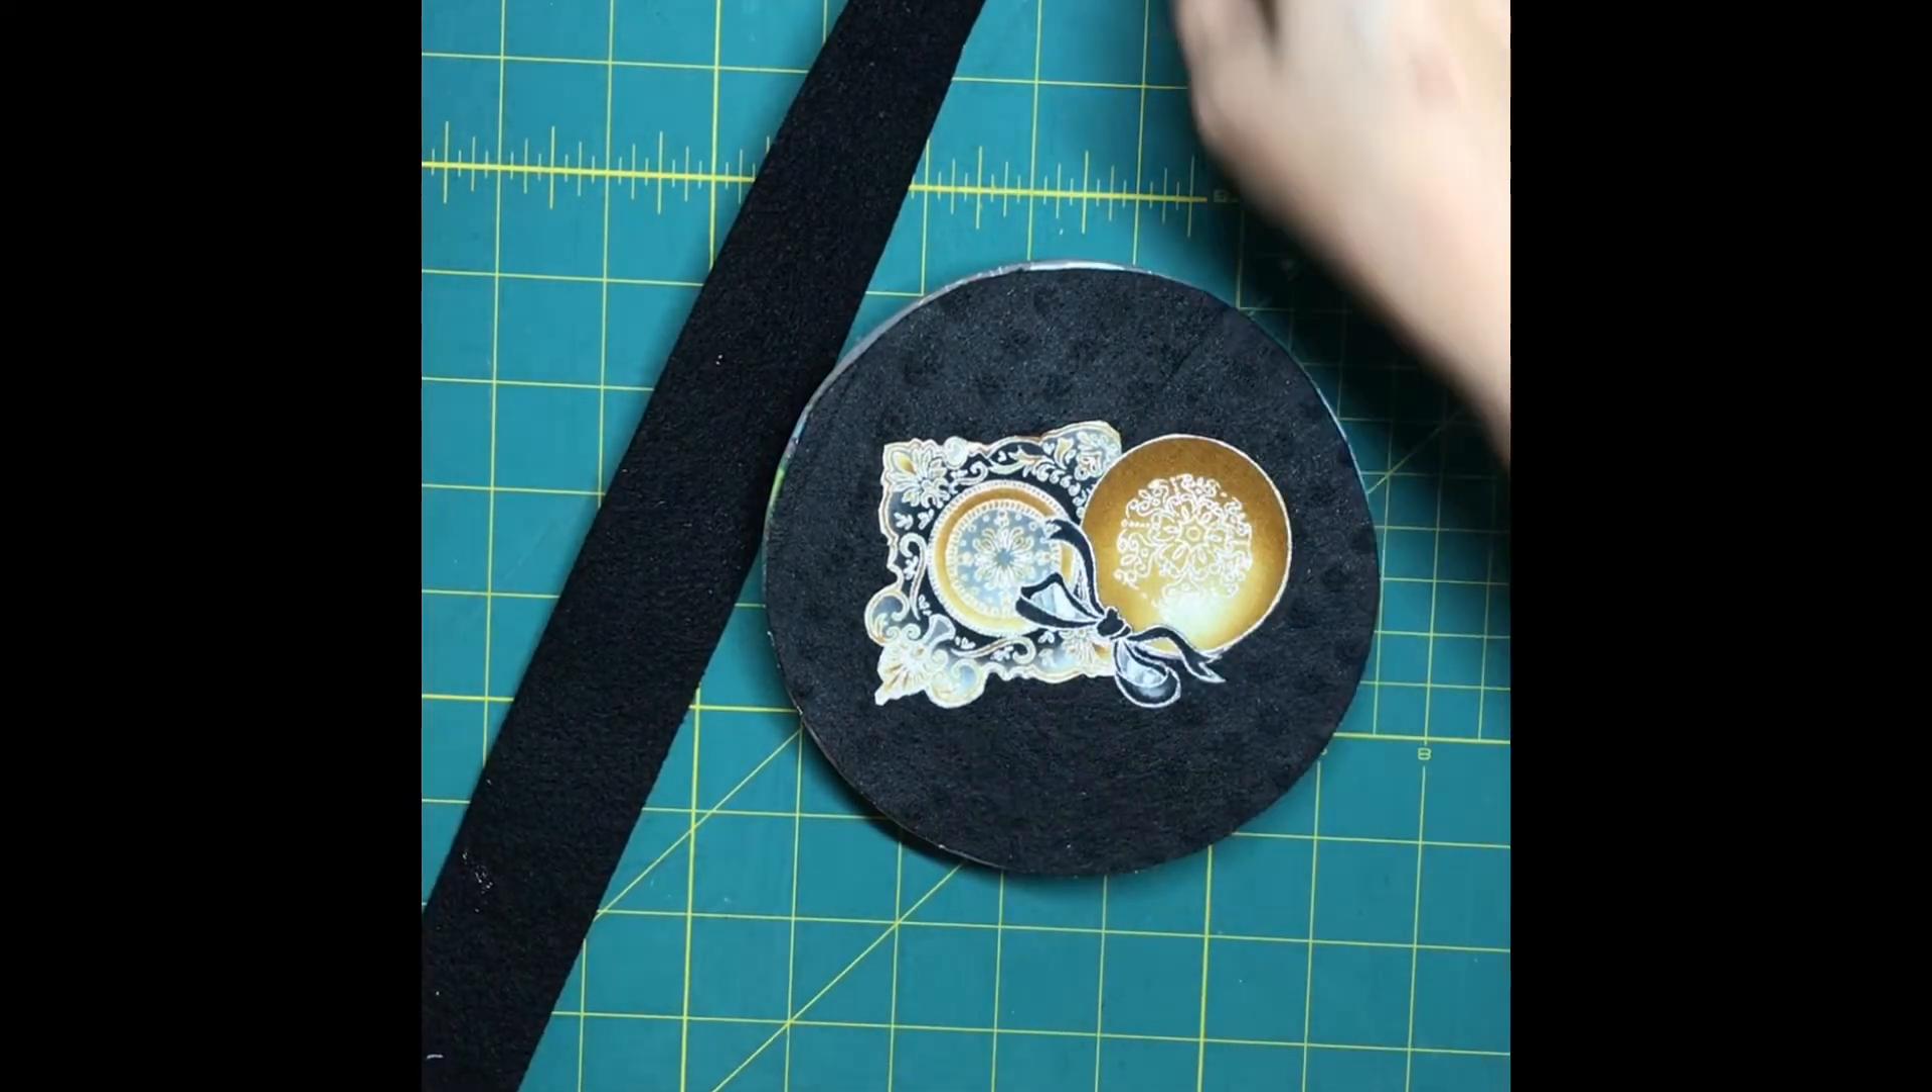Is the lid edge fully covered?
No.